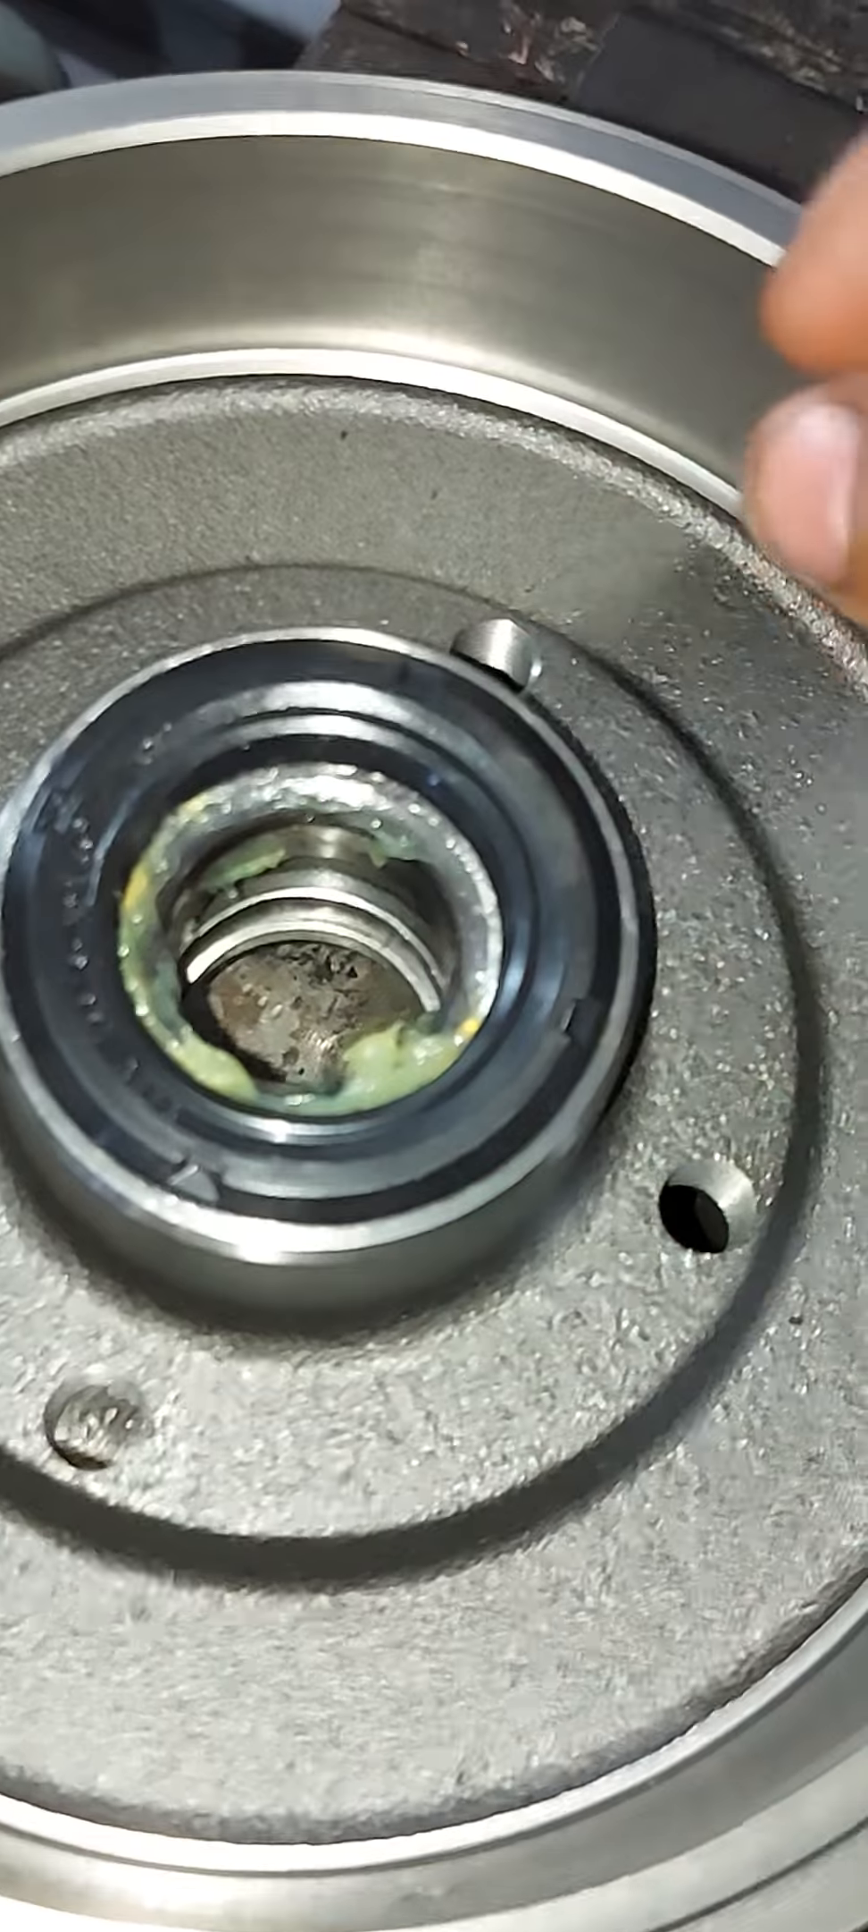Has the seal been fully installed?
Yes.